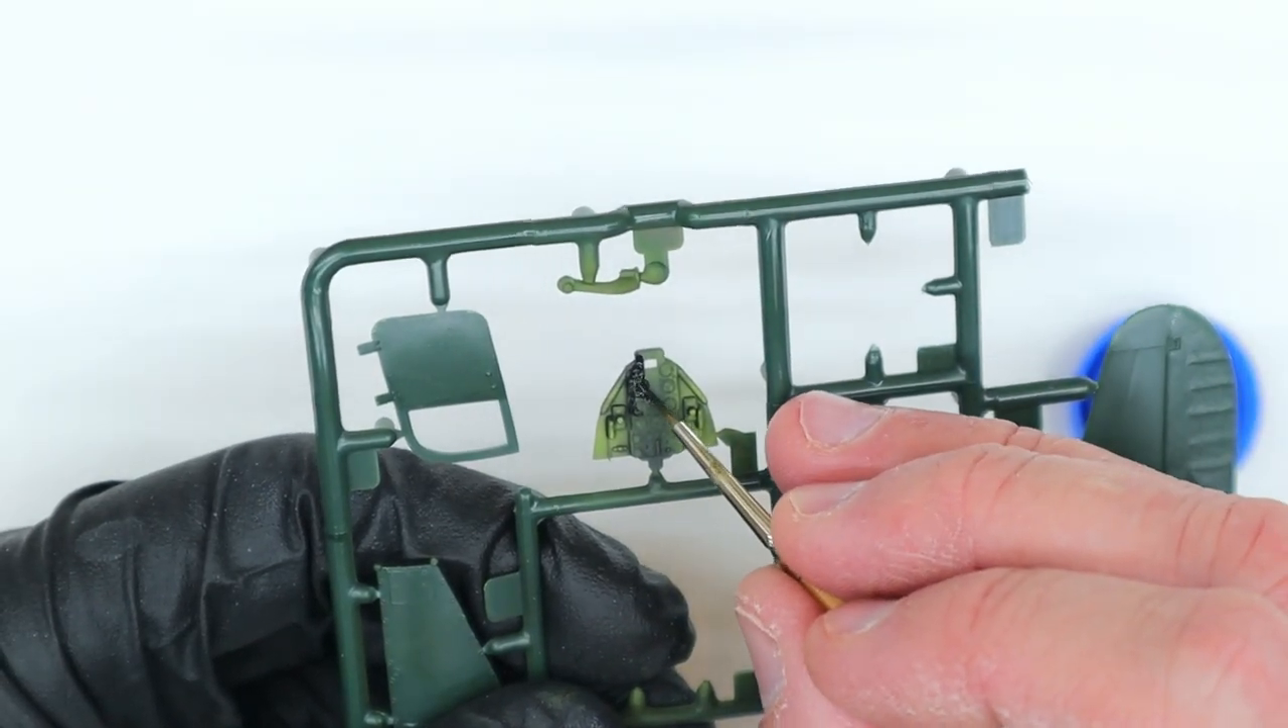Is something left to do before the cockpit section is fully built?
Yes.